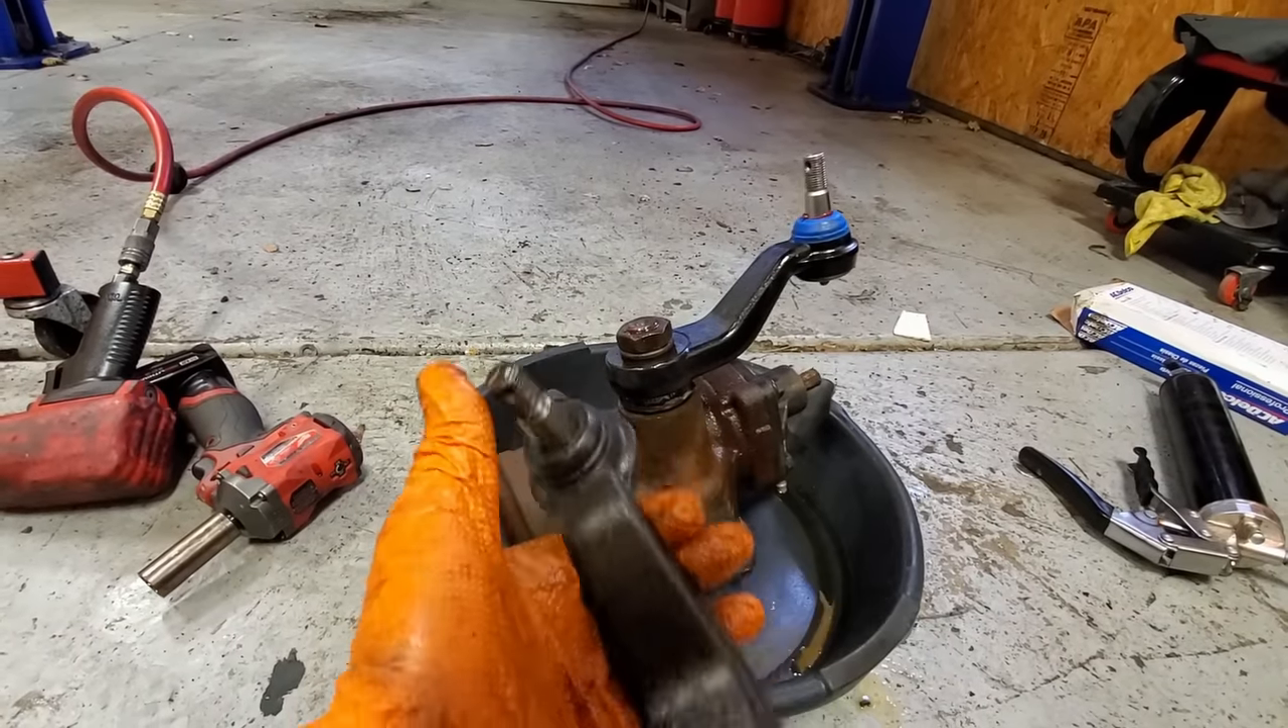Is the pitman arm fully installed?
Yes.